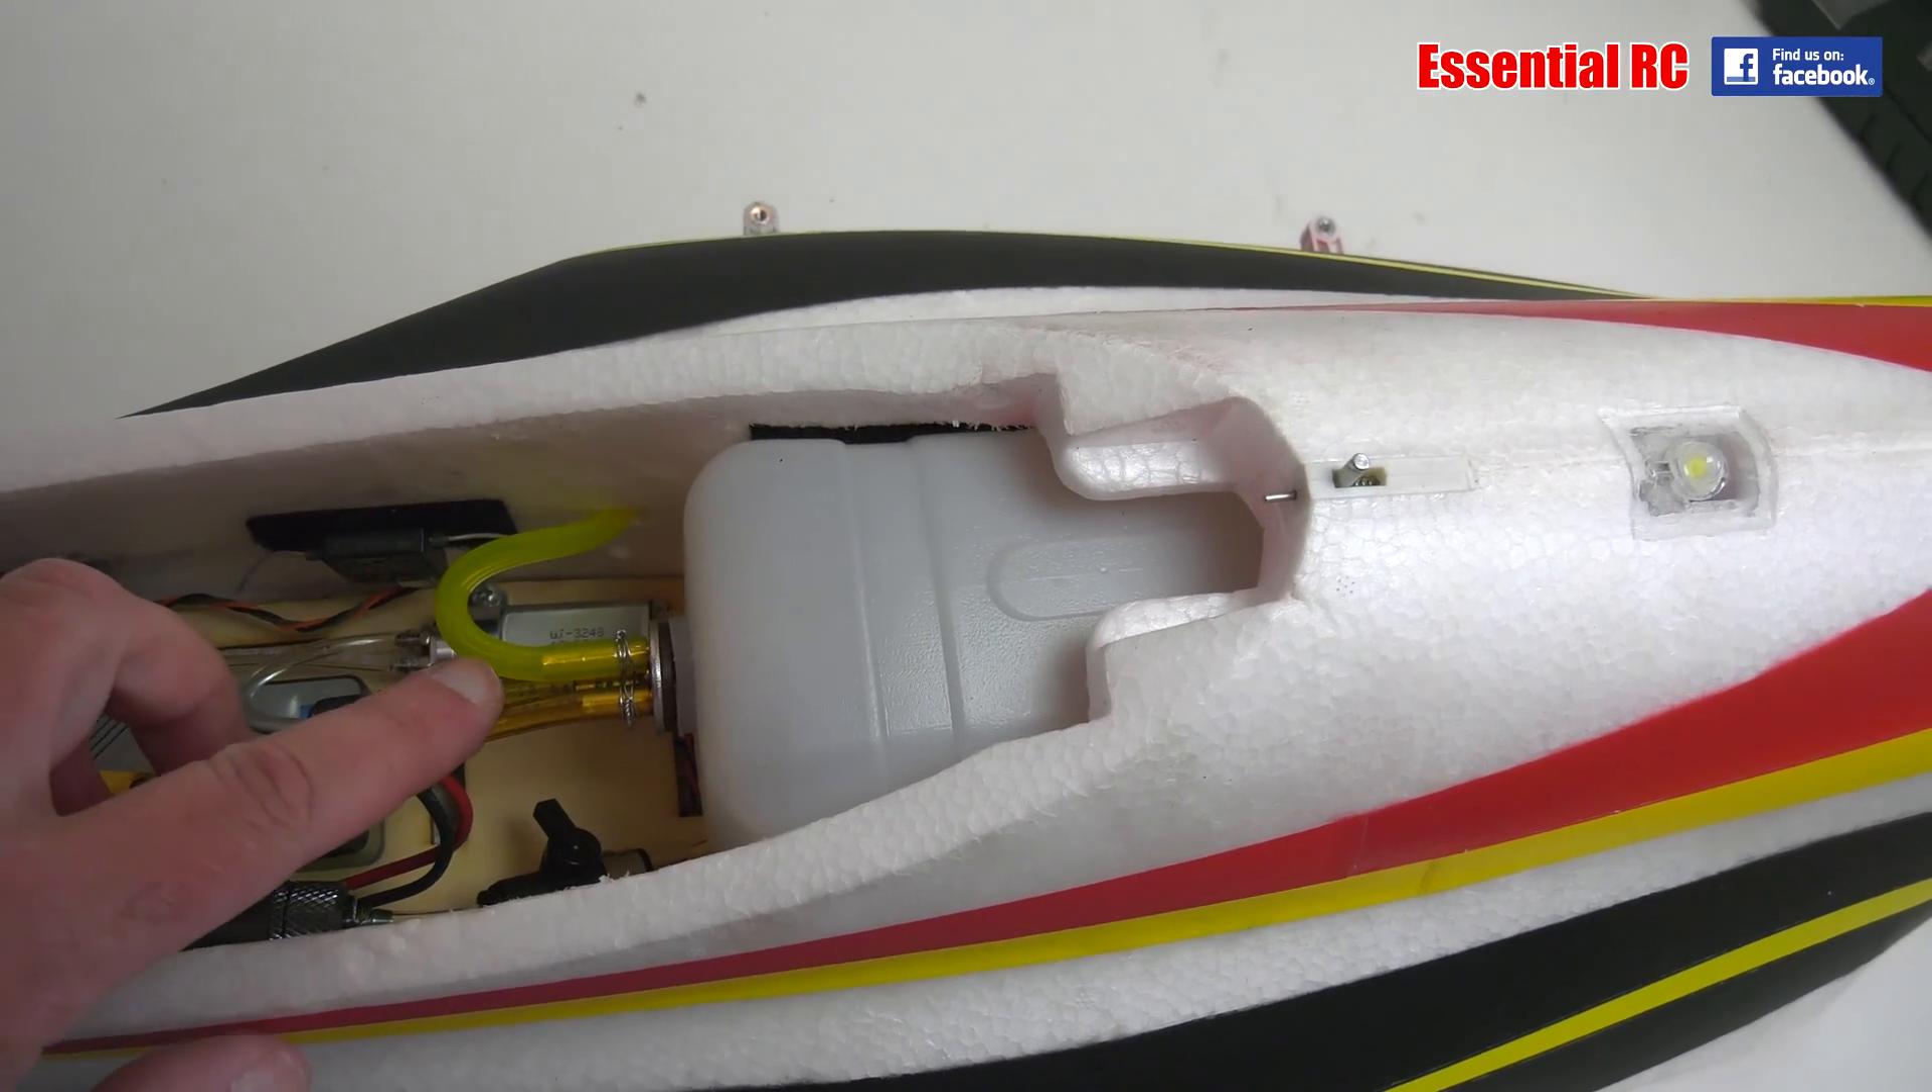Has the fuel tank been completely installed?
Yes.